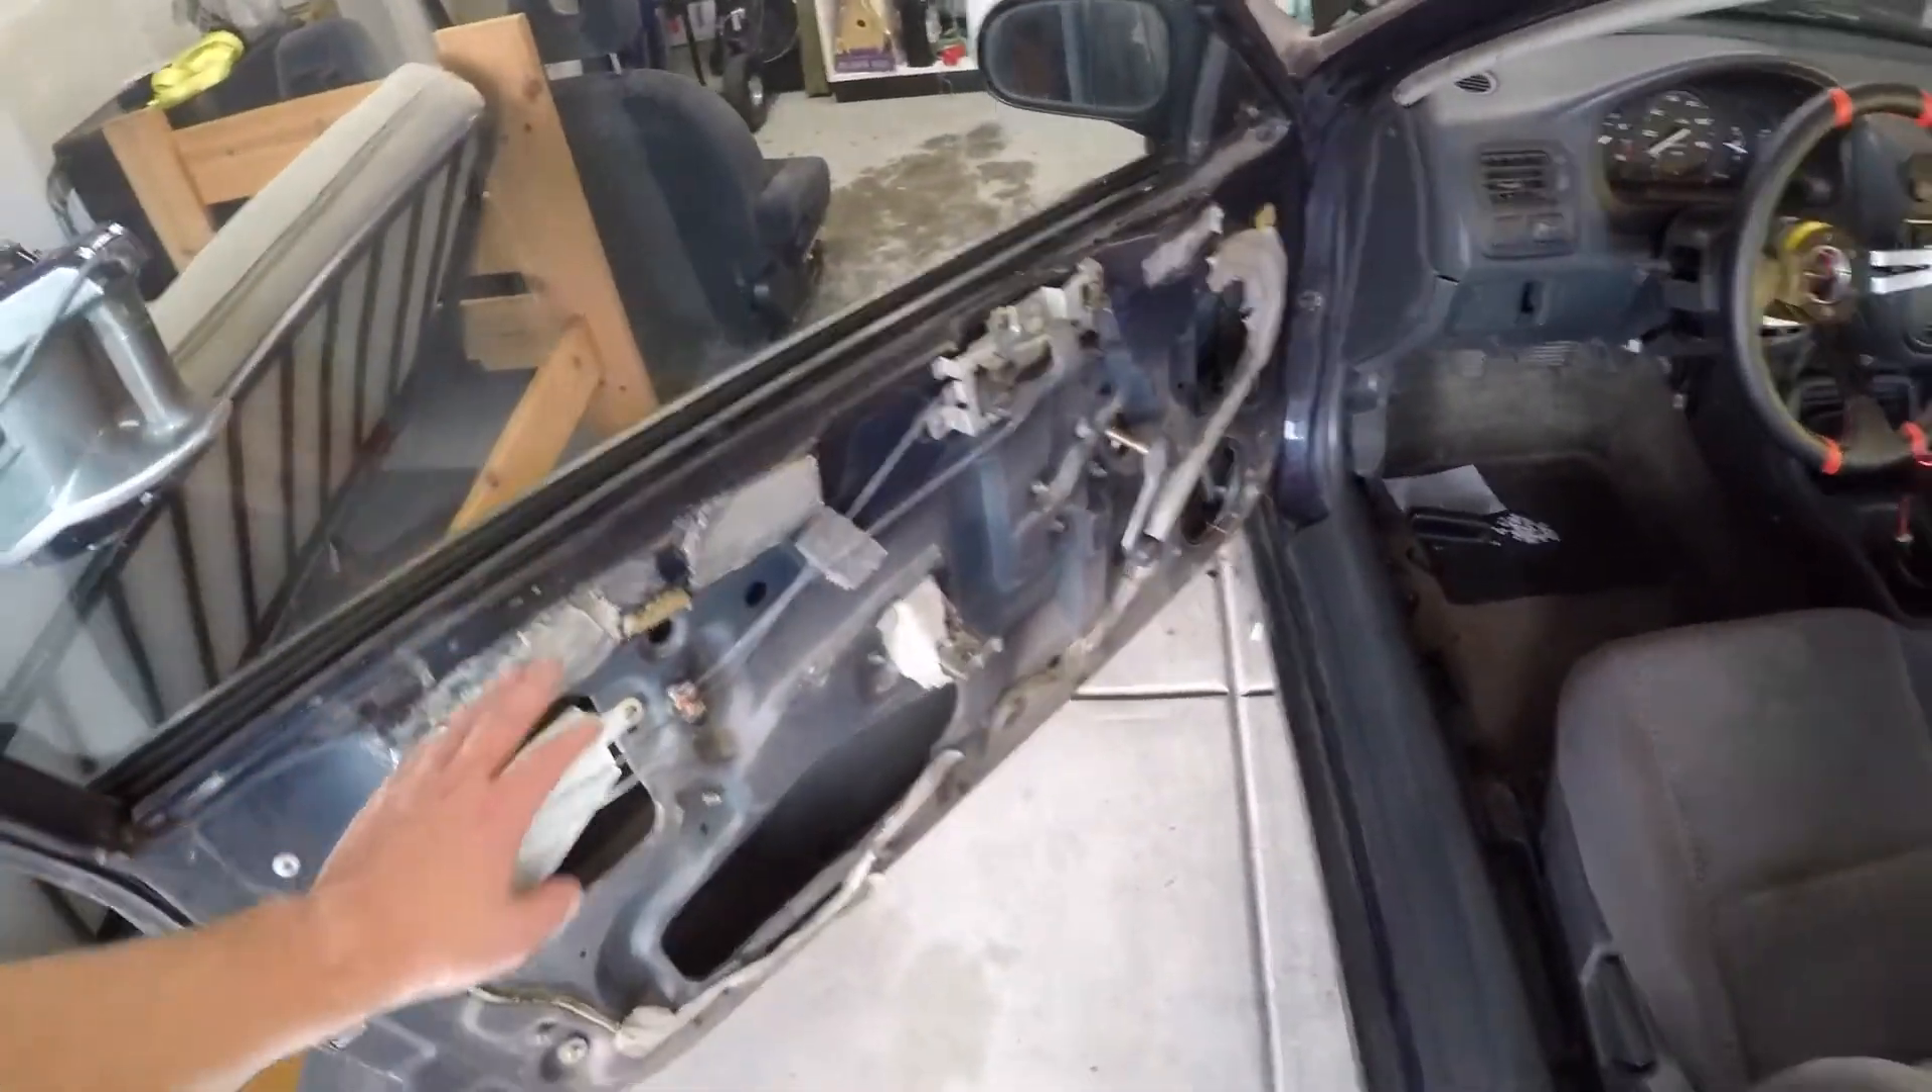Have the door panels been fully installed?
No.